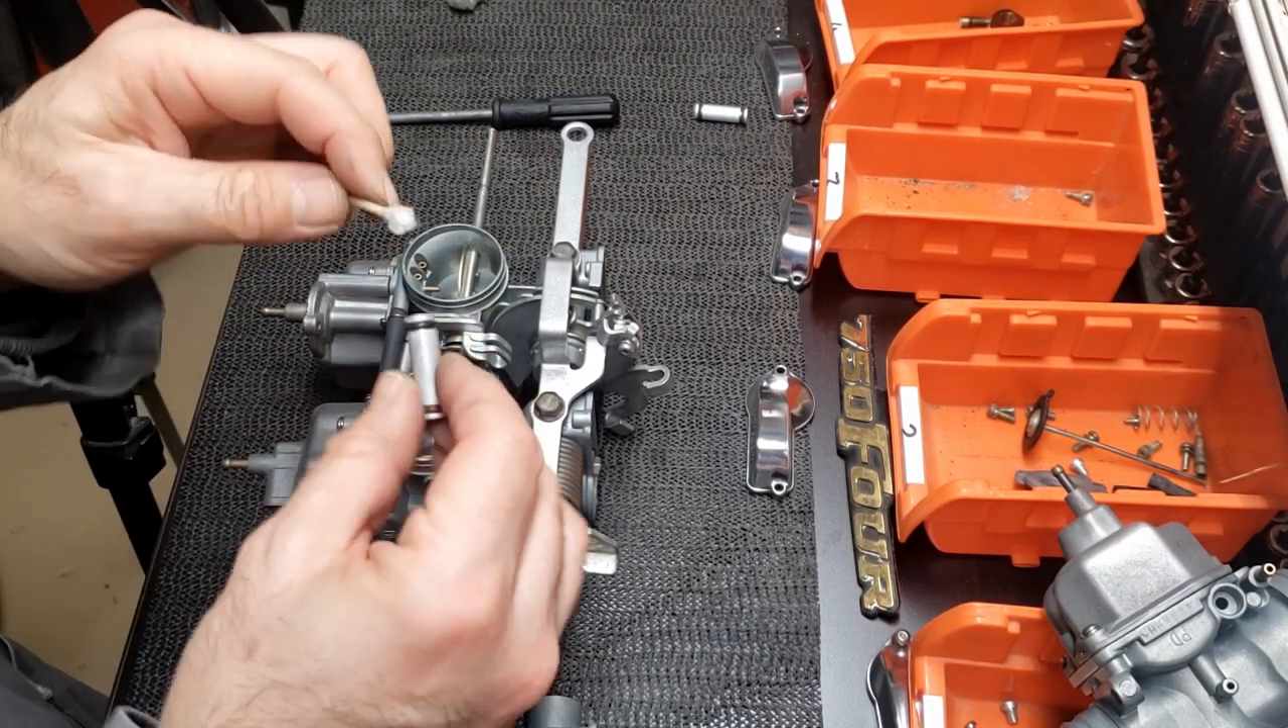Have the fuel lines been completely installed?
No.